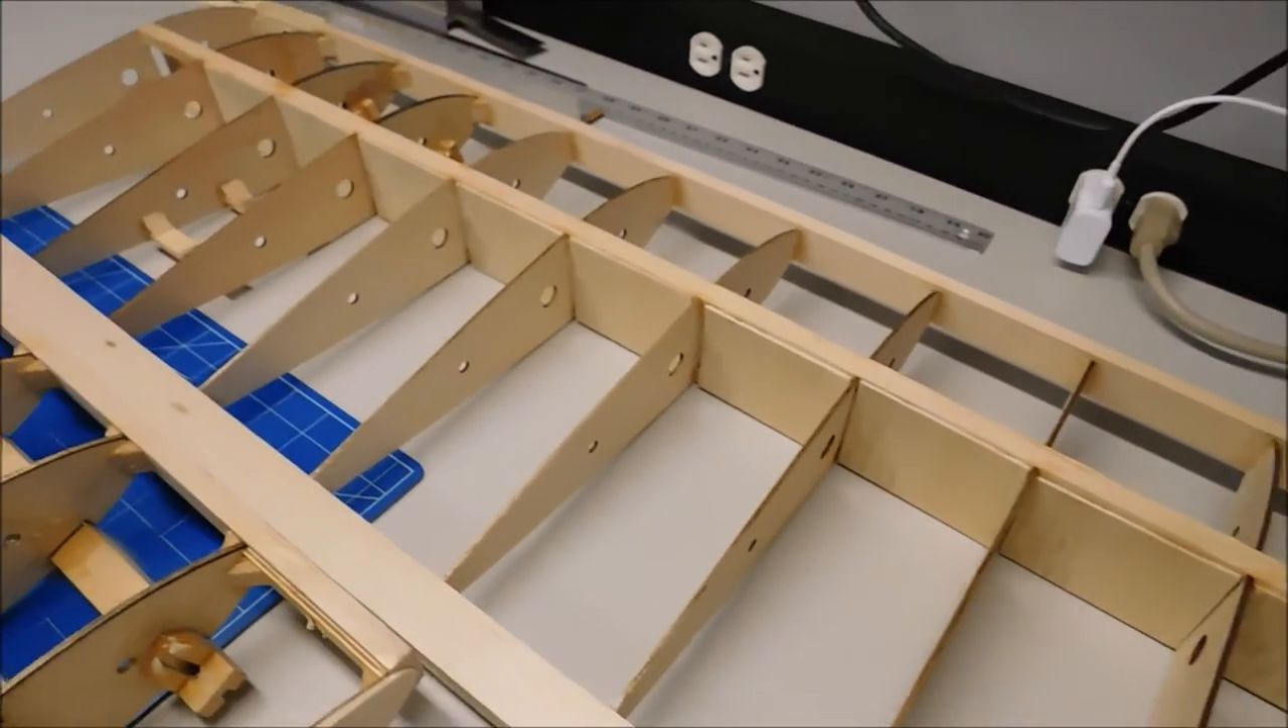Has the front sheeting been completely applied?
No.